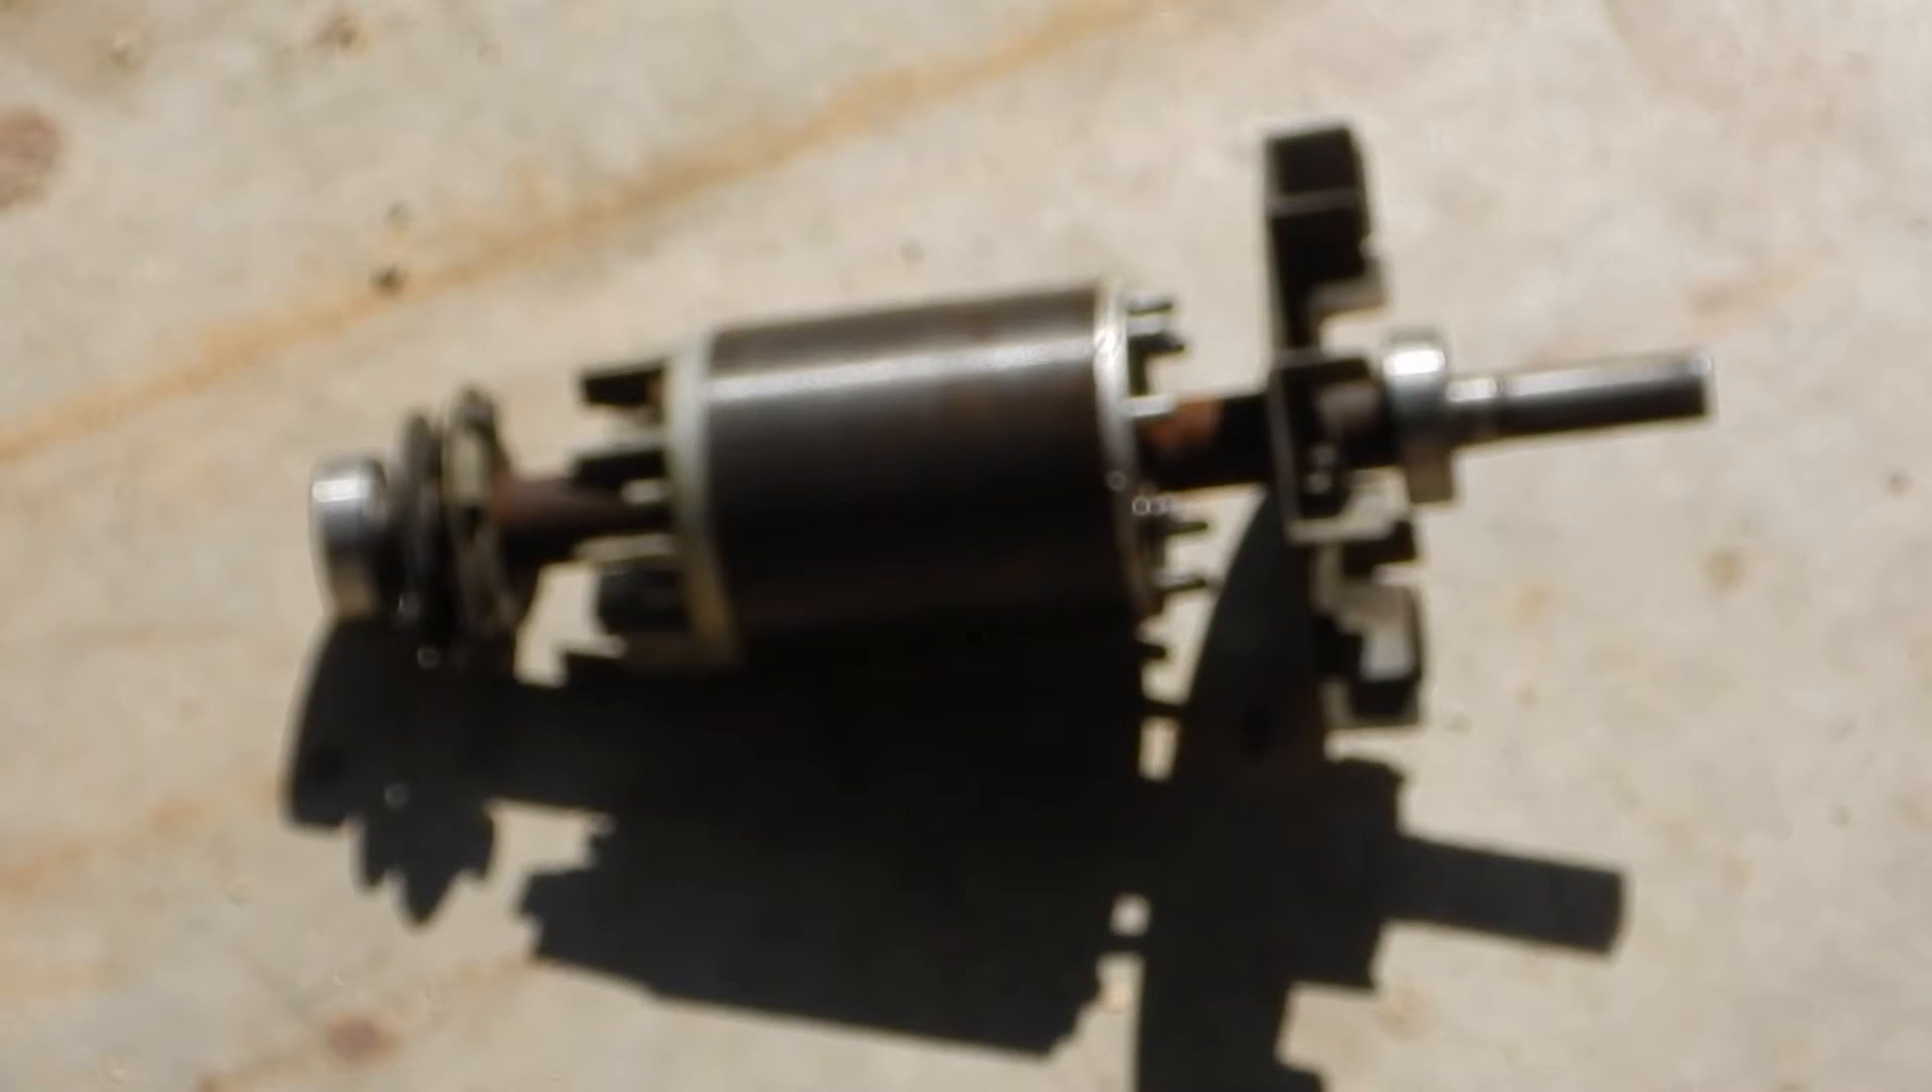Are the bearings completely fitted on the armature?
Yes.